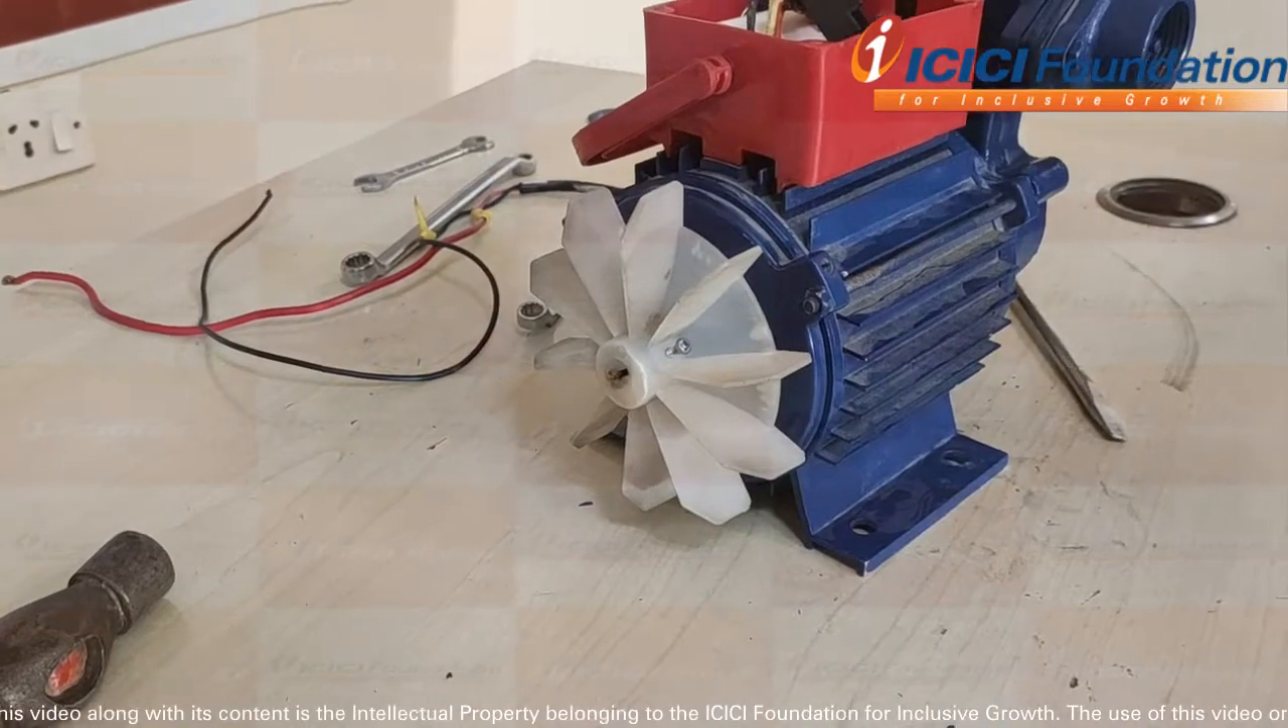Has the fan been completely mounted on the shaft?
Yes.